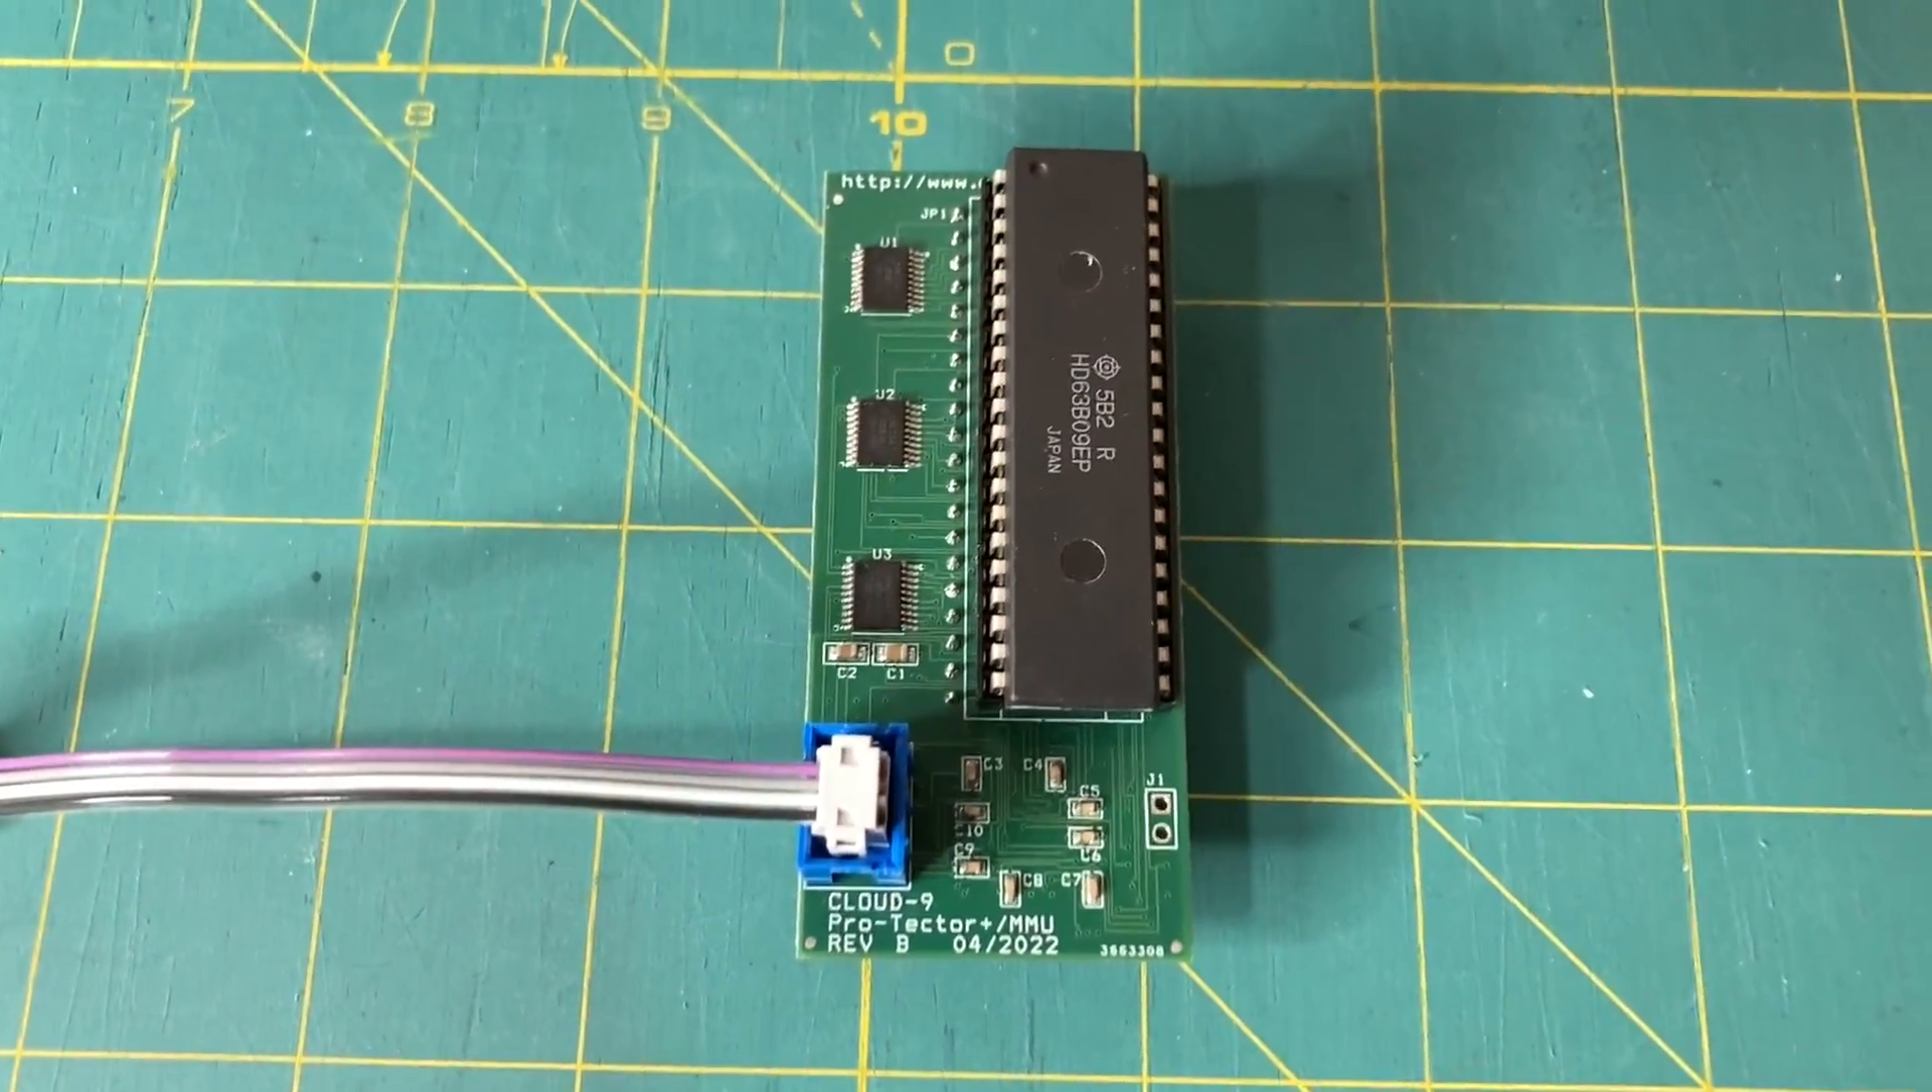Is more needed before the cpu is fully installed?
No.